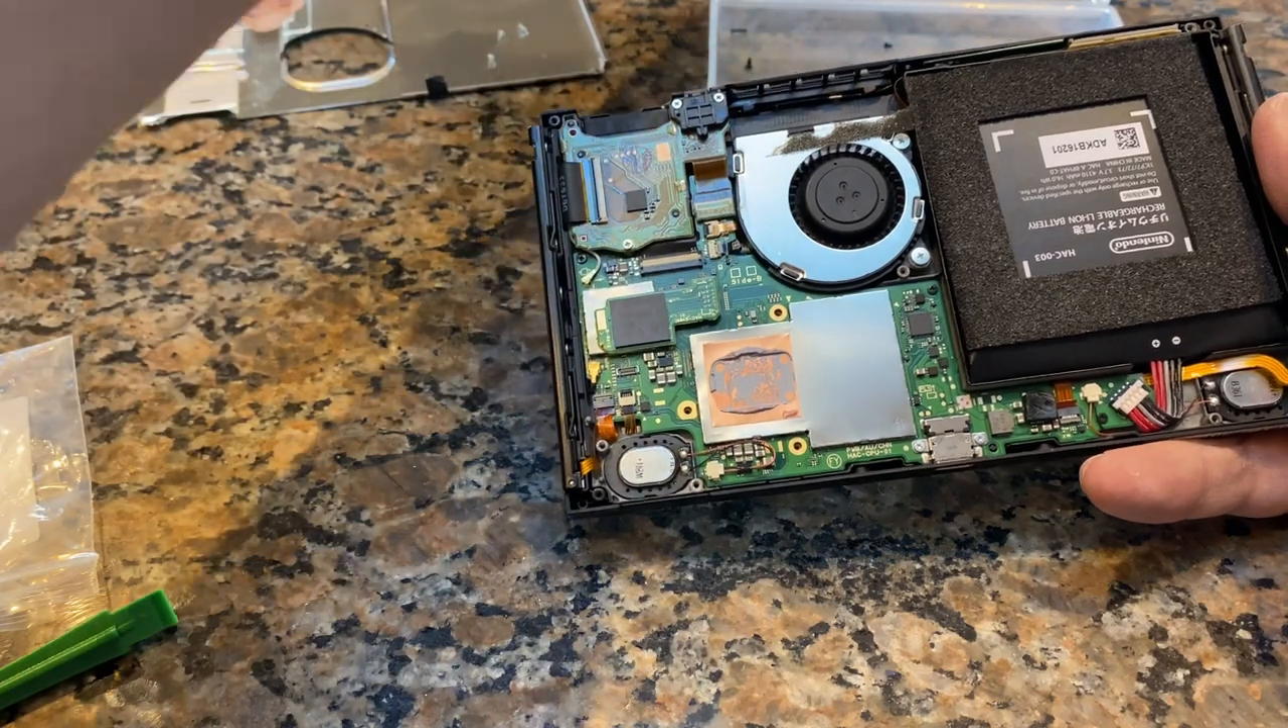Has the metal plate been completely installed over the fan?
No.